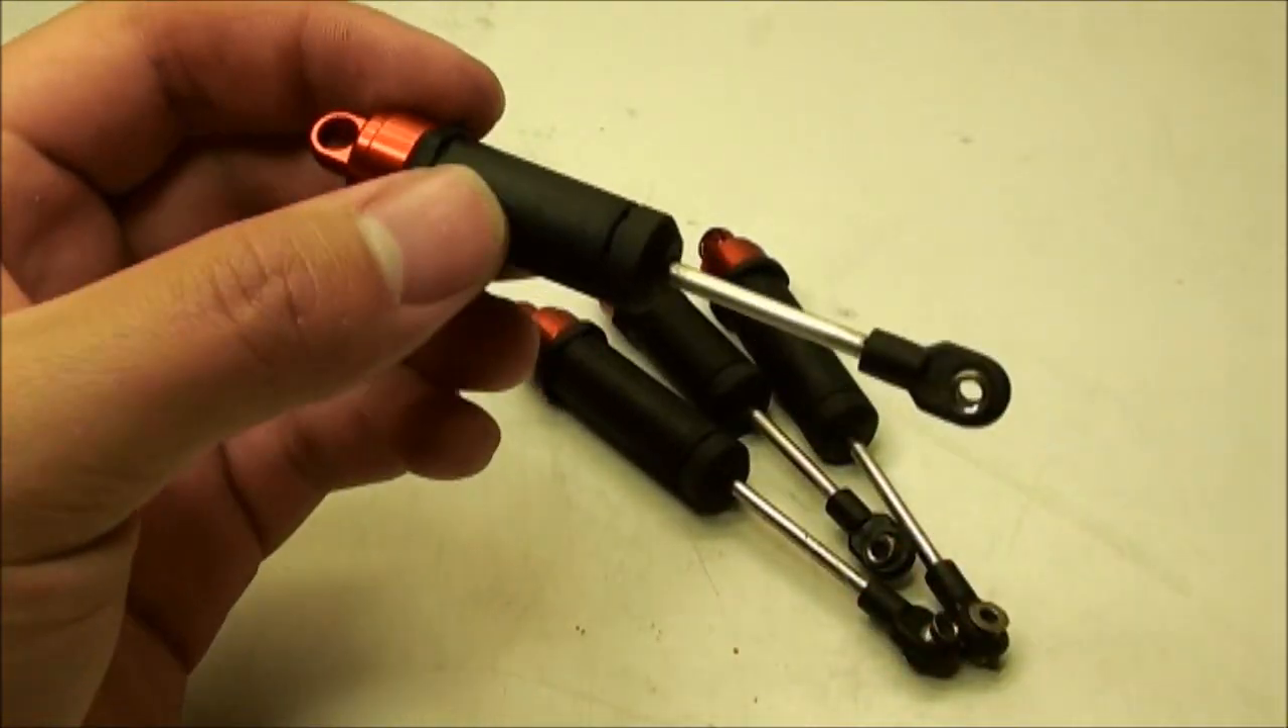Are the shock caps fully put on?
Yes.